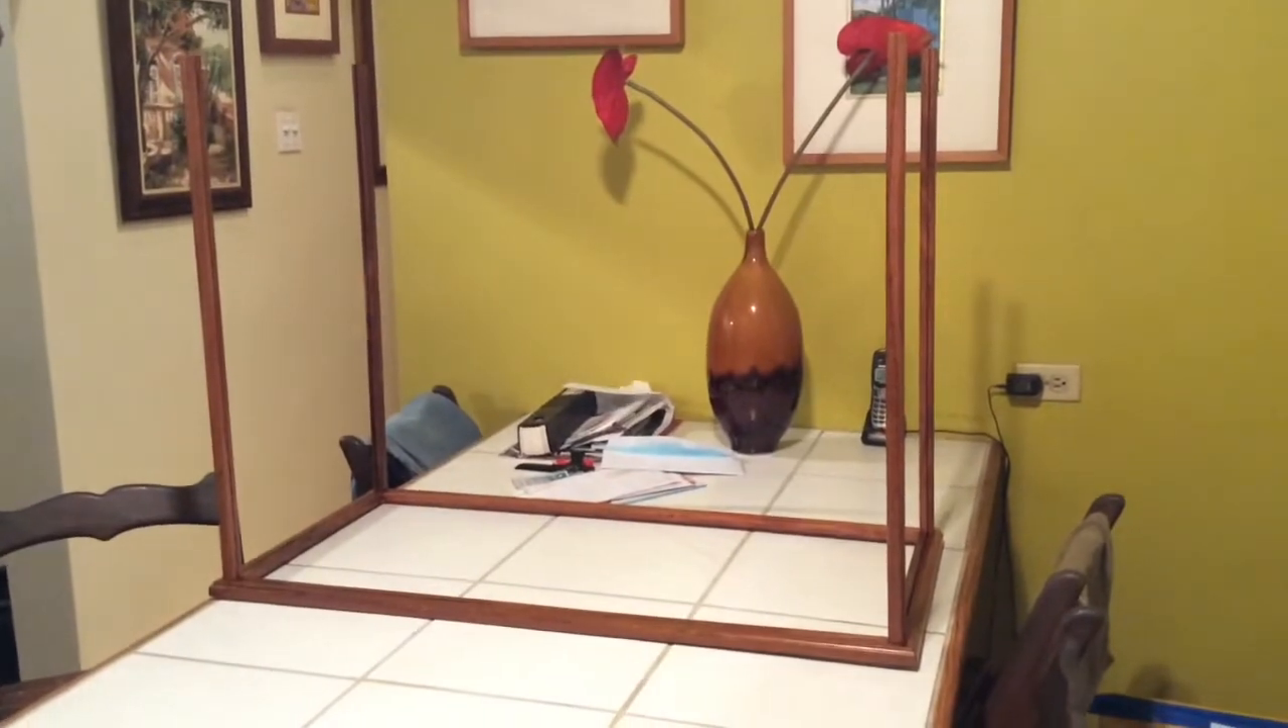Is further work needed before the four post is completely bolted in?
No.